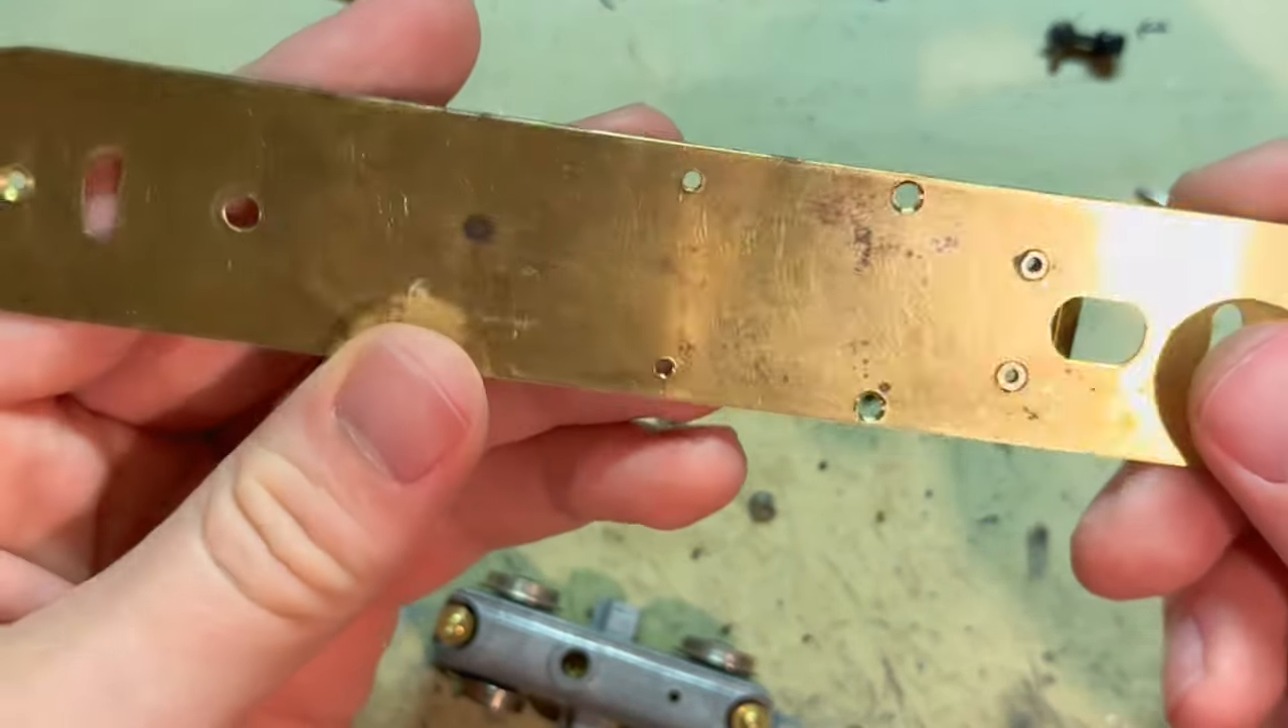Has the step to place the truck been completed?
No.